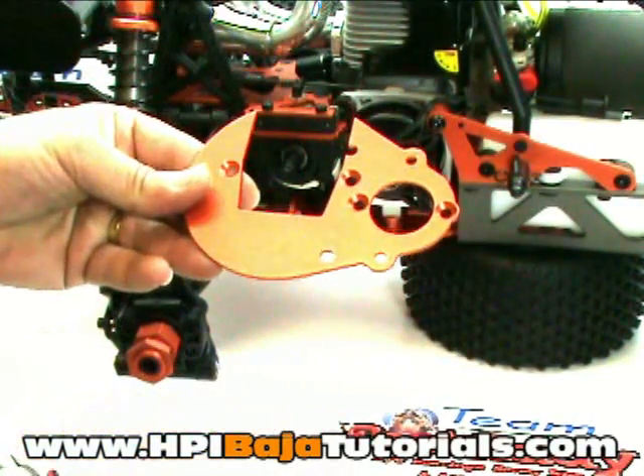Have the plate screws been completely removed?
Yes.